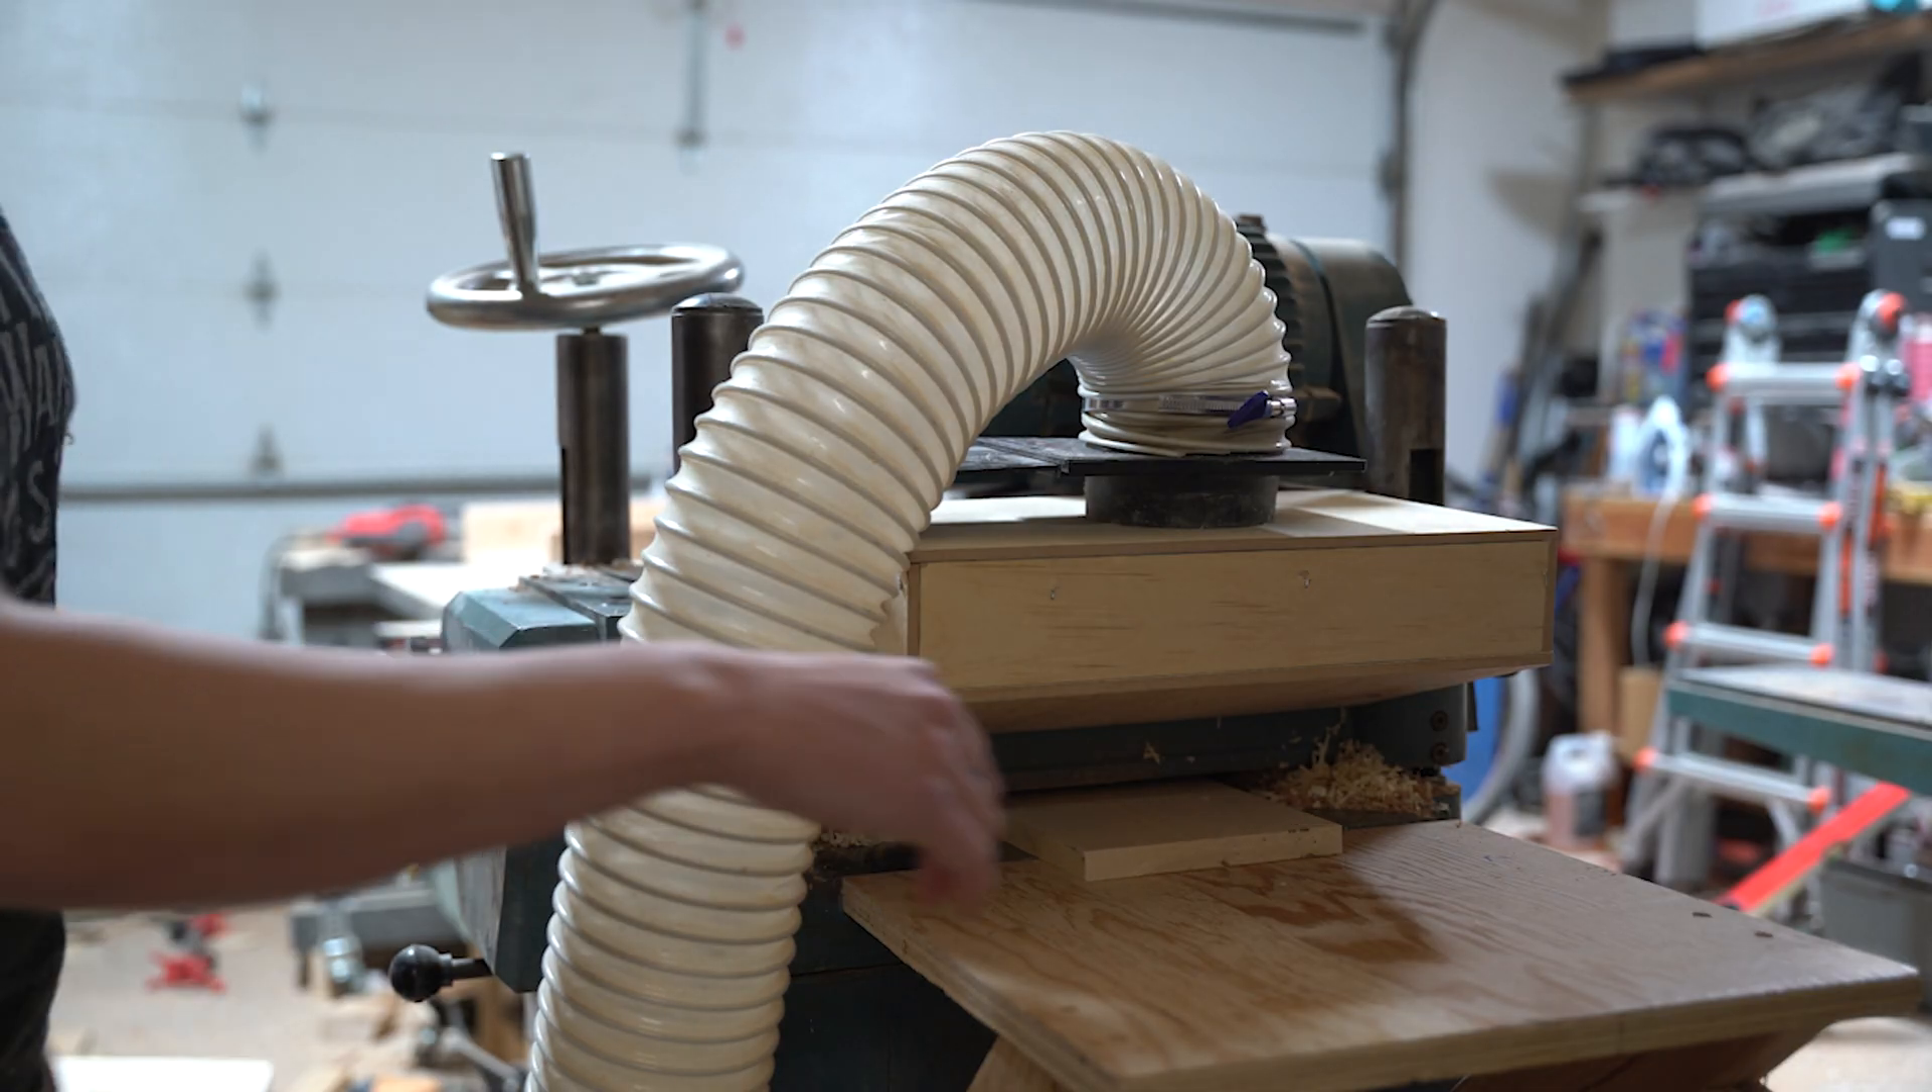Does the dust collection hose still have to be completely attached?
No.